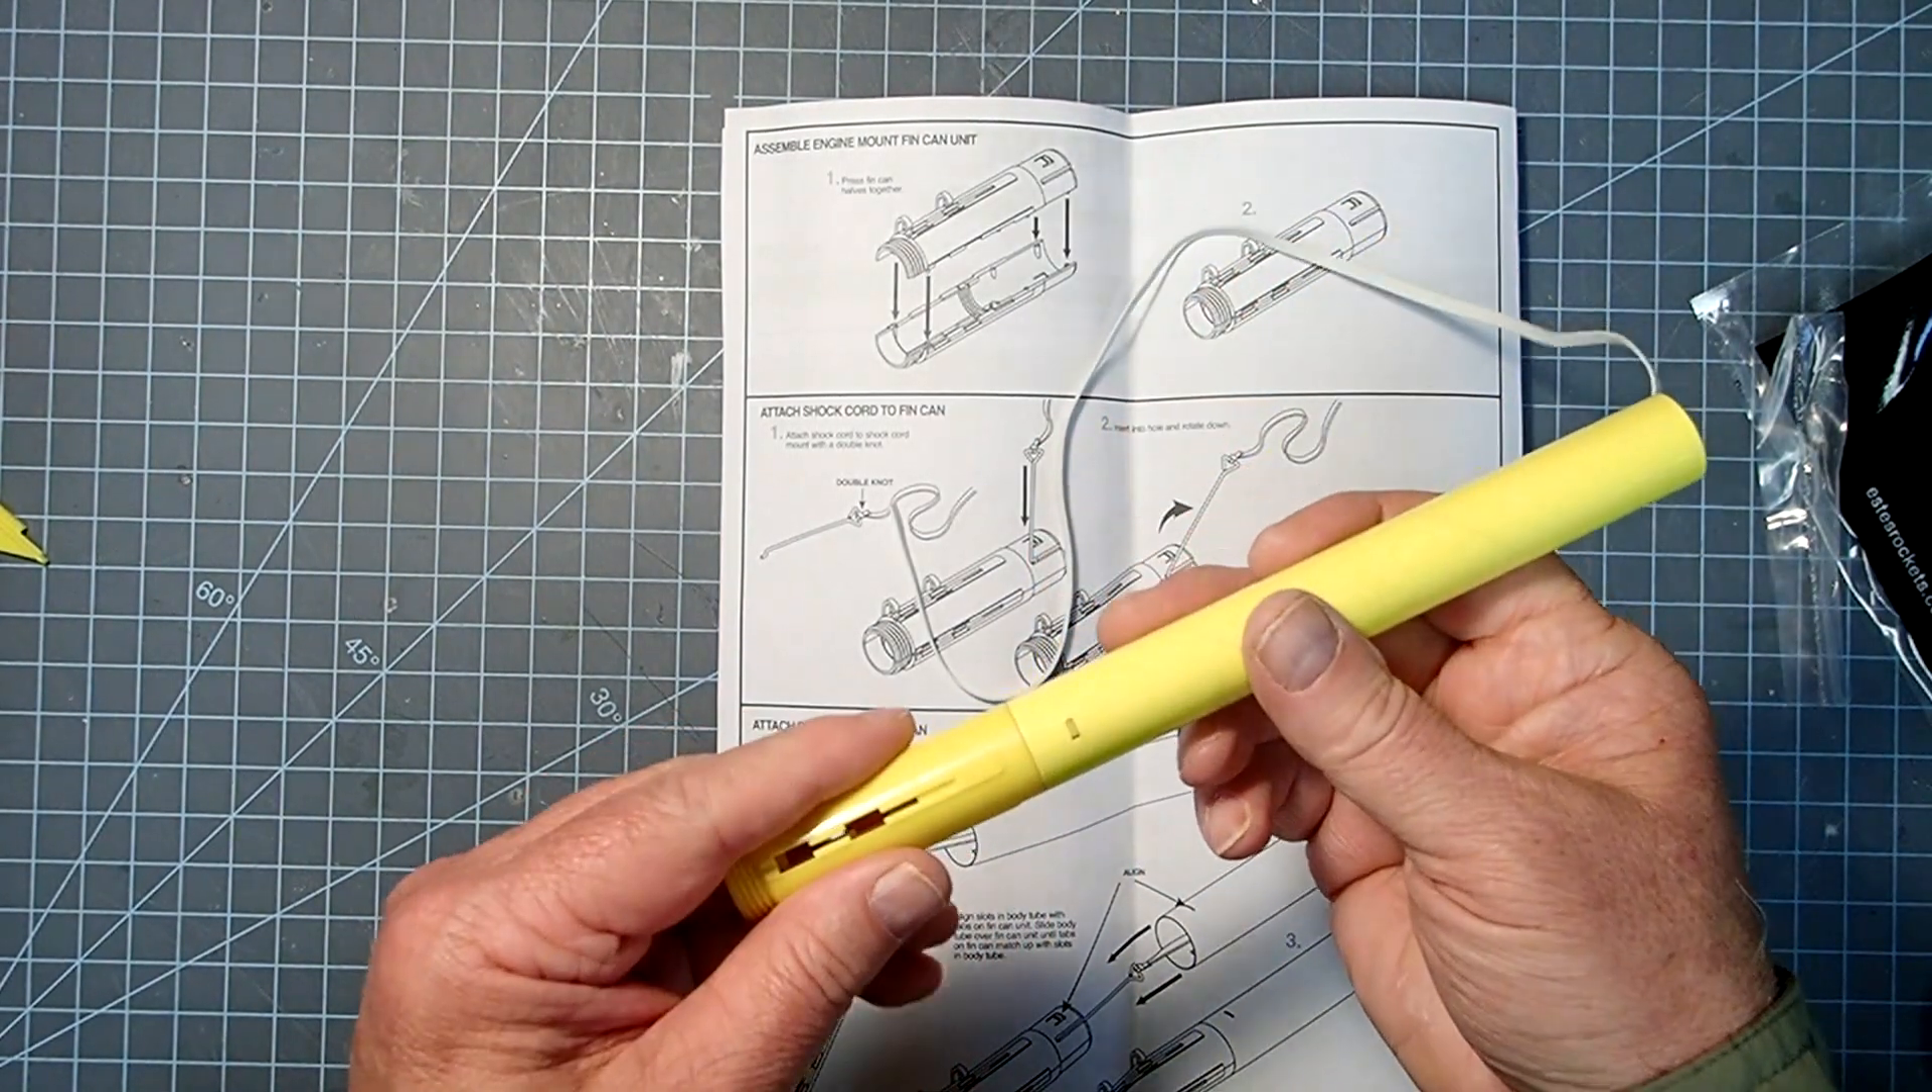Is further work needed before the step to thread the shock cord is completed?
No.